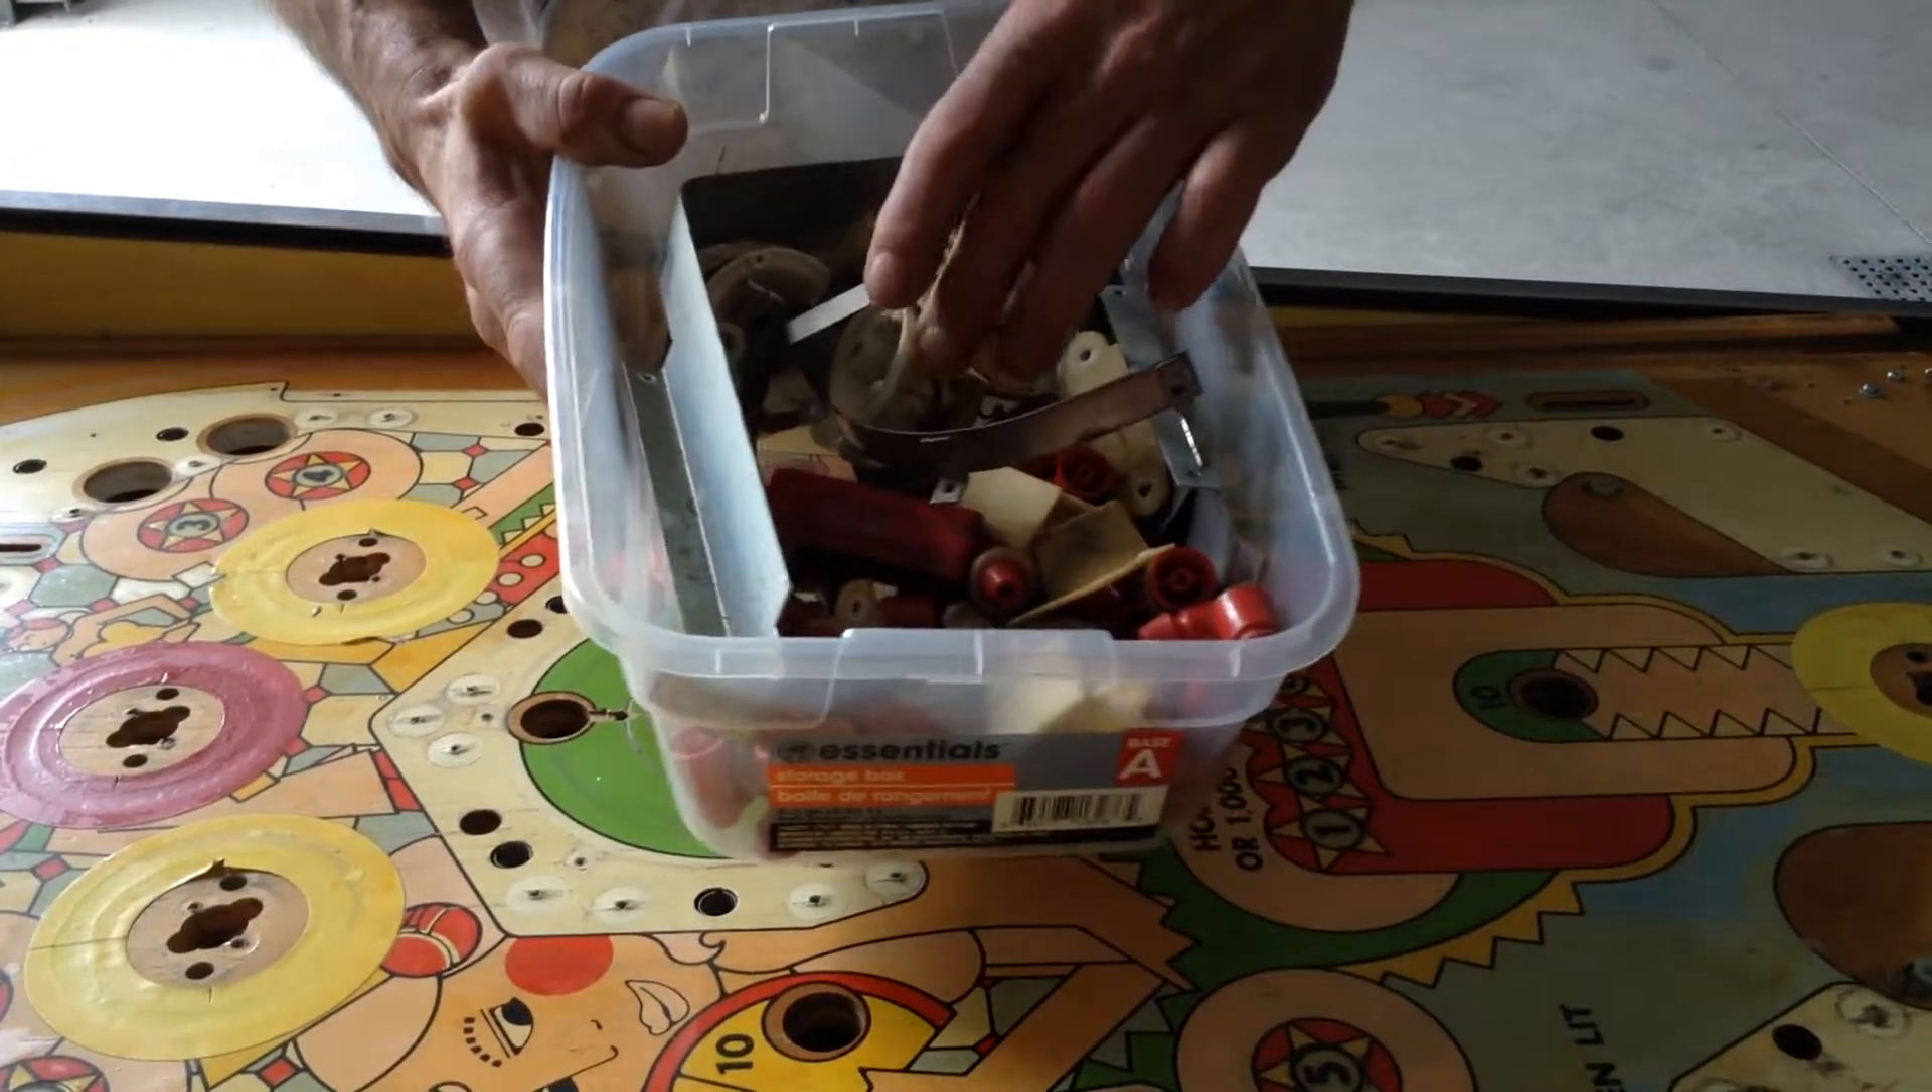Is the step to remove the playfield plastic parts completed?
Yes.